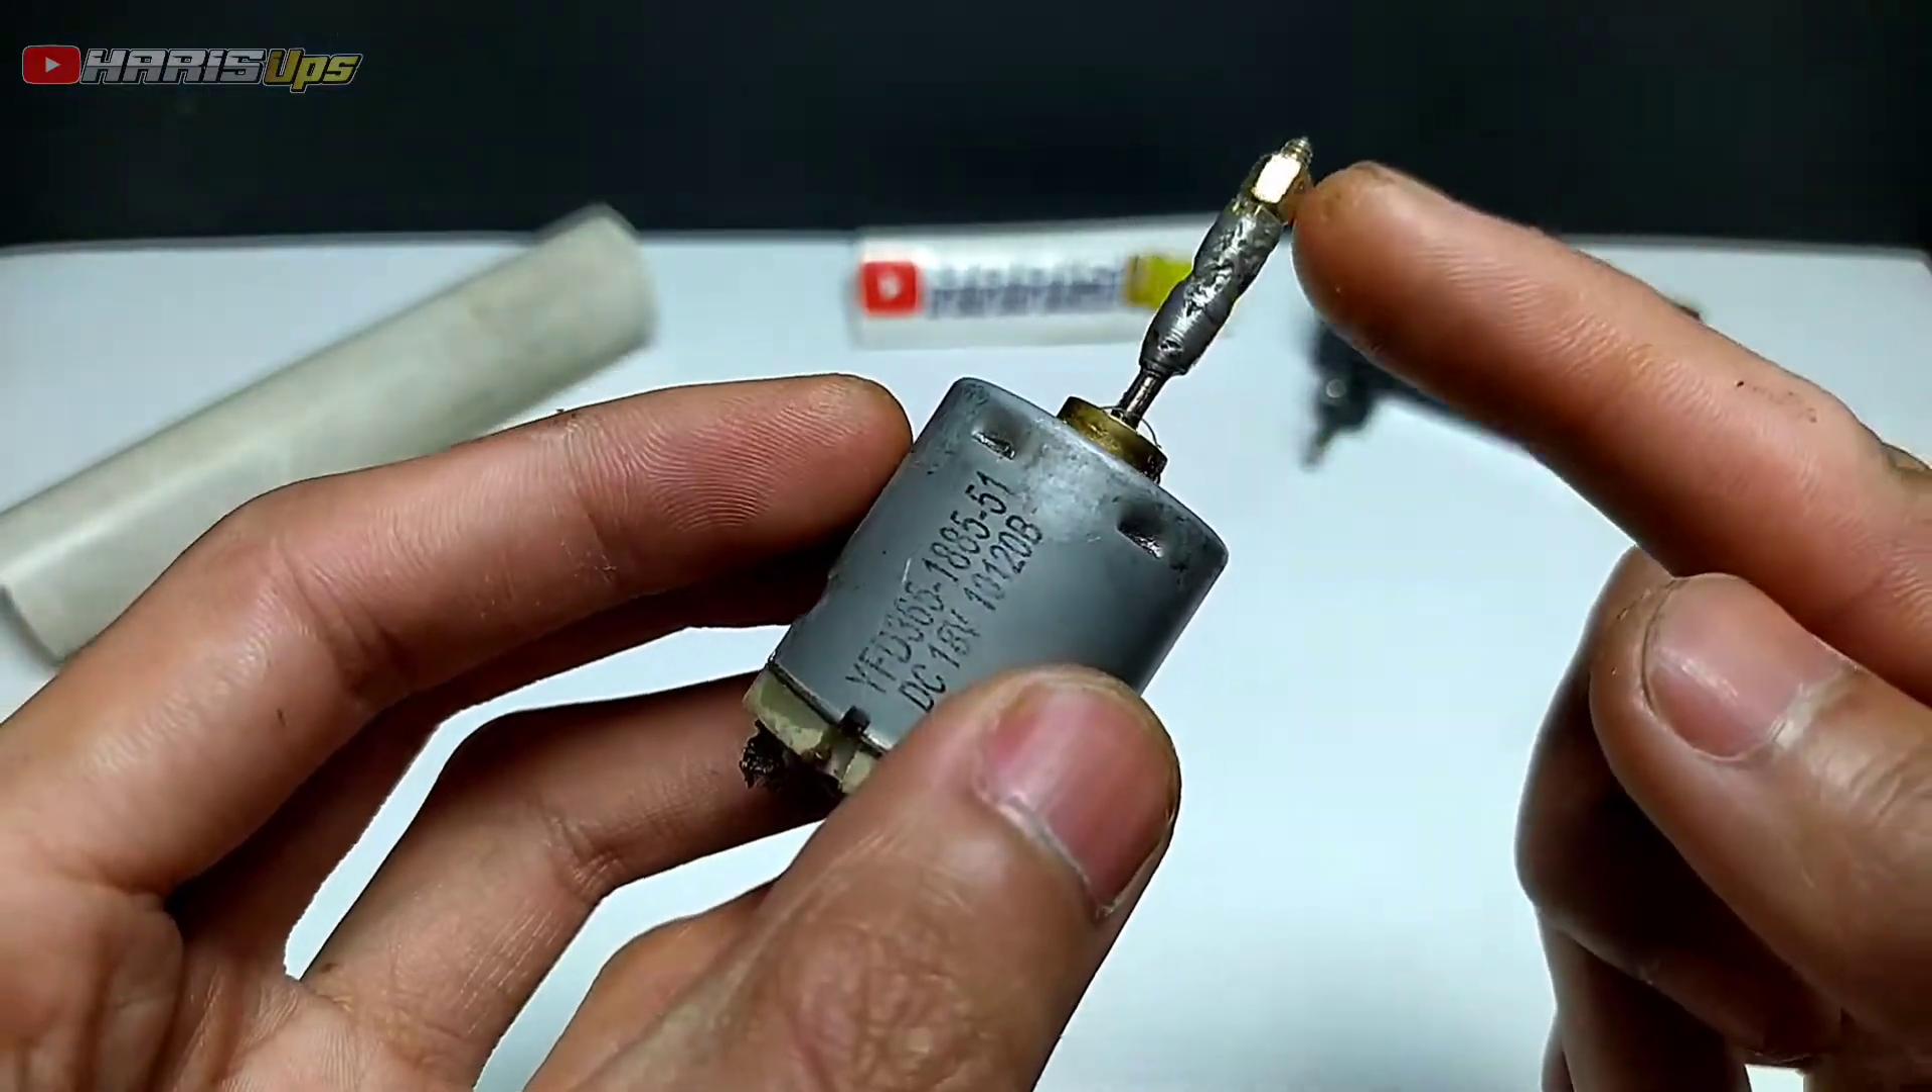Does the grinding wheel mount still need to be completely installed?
No.